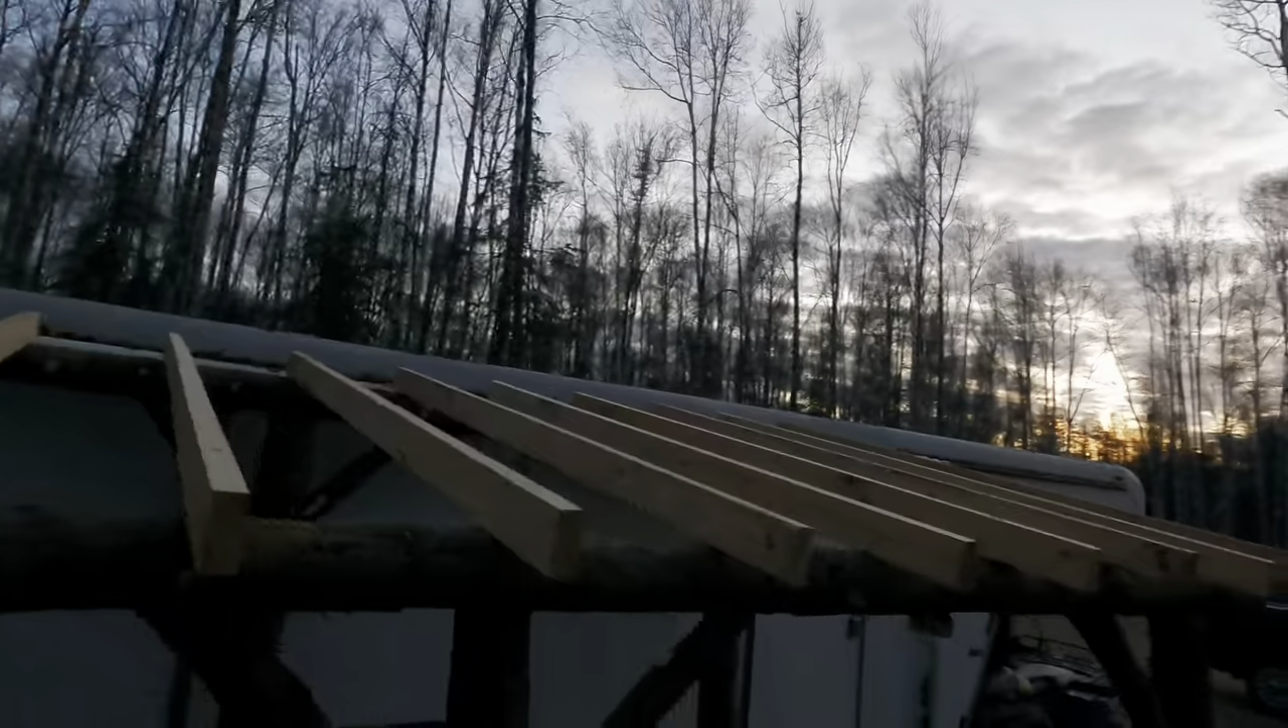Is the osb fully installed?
No.